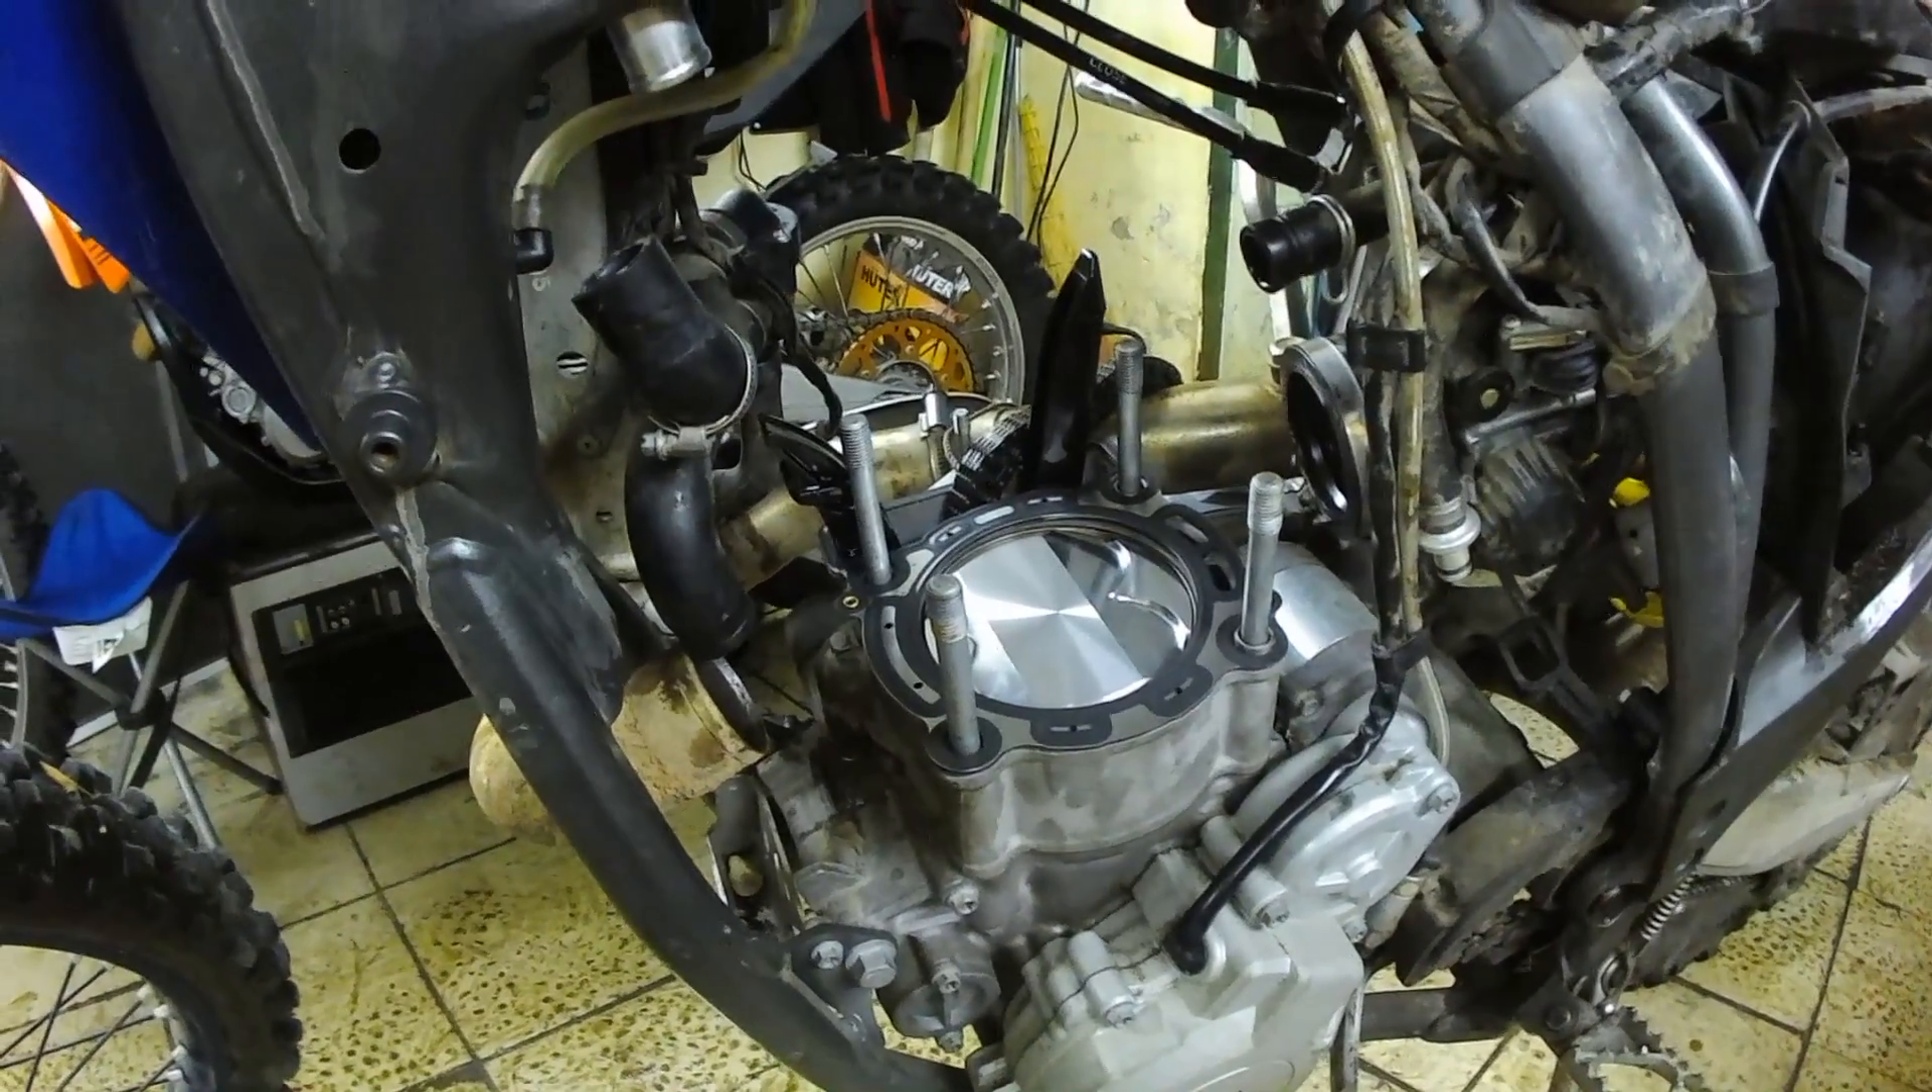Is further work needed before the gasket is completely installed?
No.